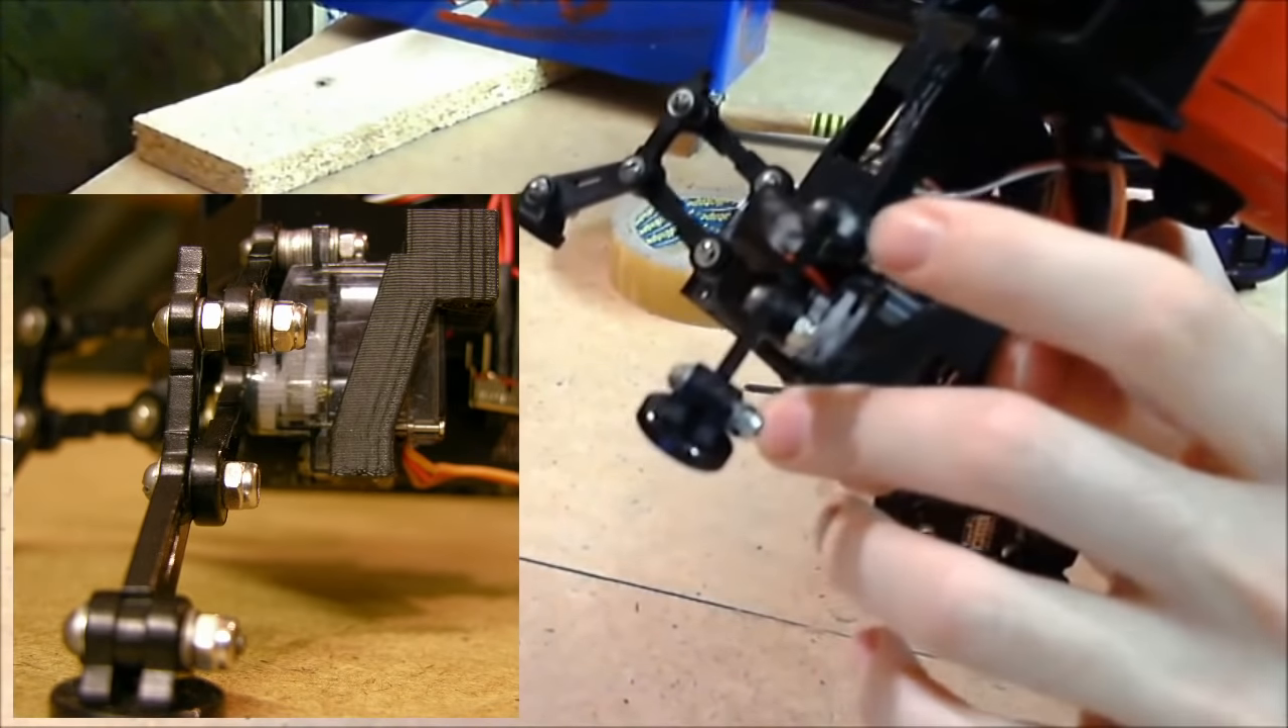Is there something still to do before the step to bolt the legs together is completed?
No.